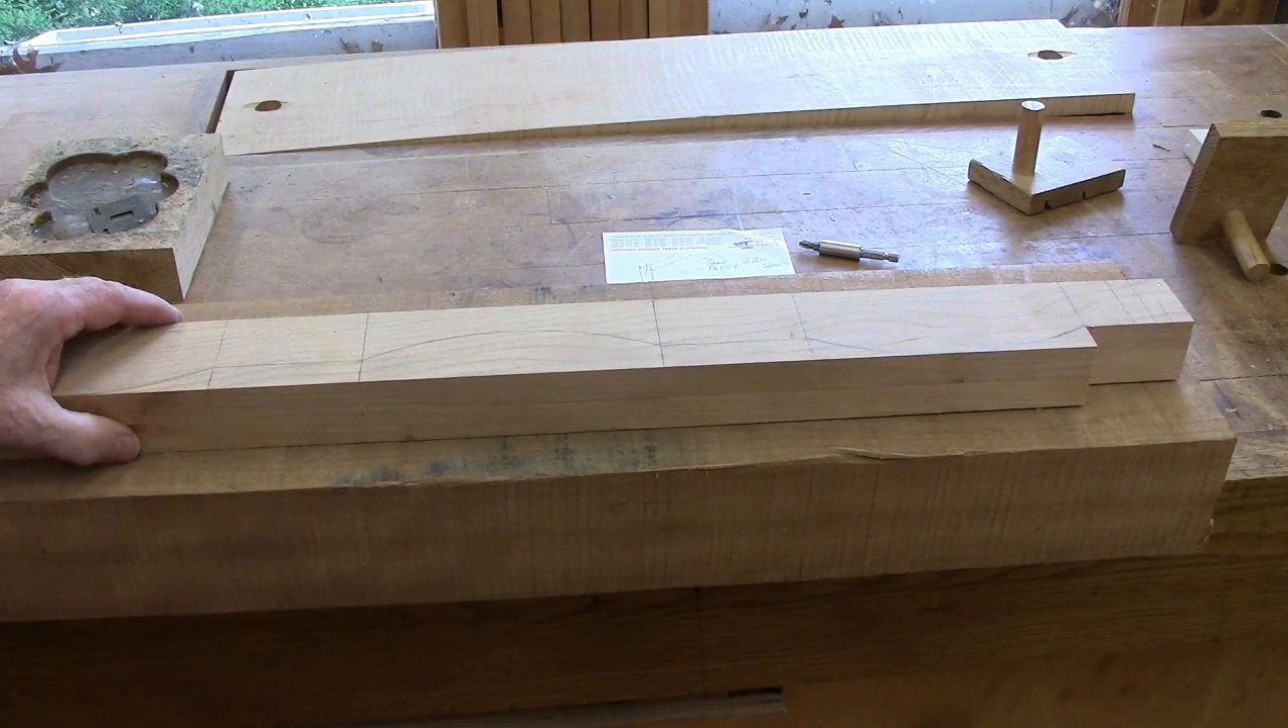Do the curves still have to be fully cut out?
Yes.